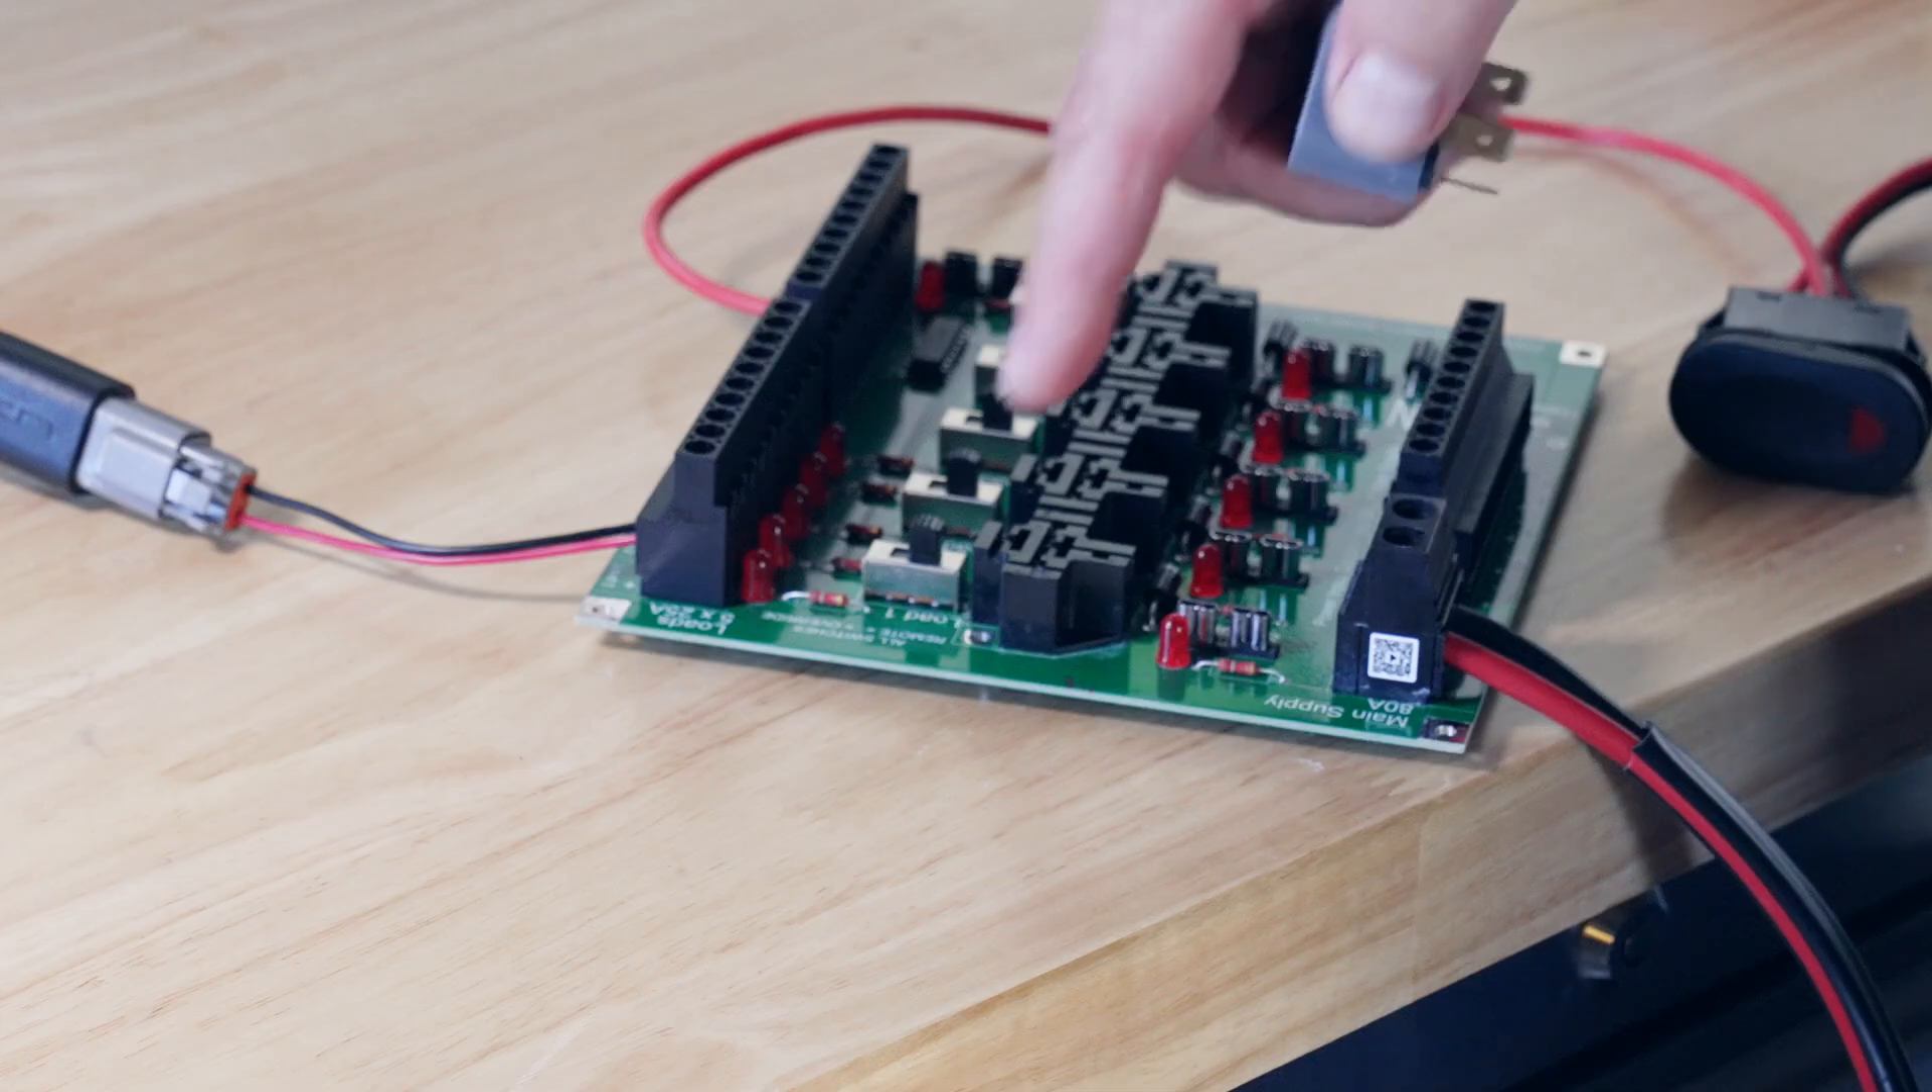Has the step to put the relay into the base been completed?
No.